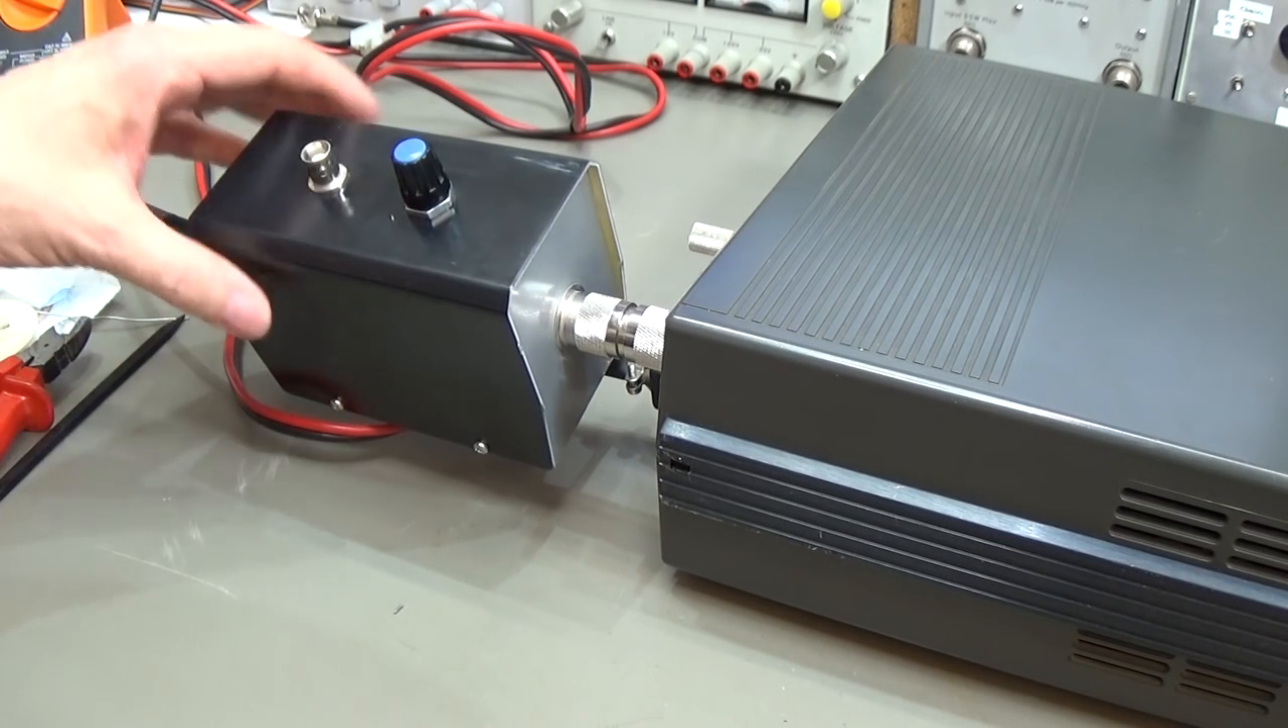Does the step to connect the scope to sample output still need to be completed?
Yes.